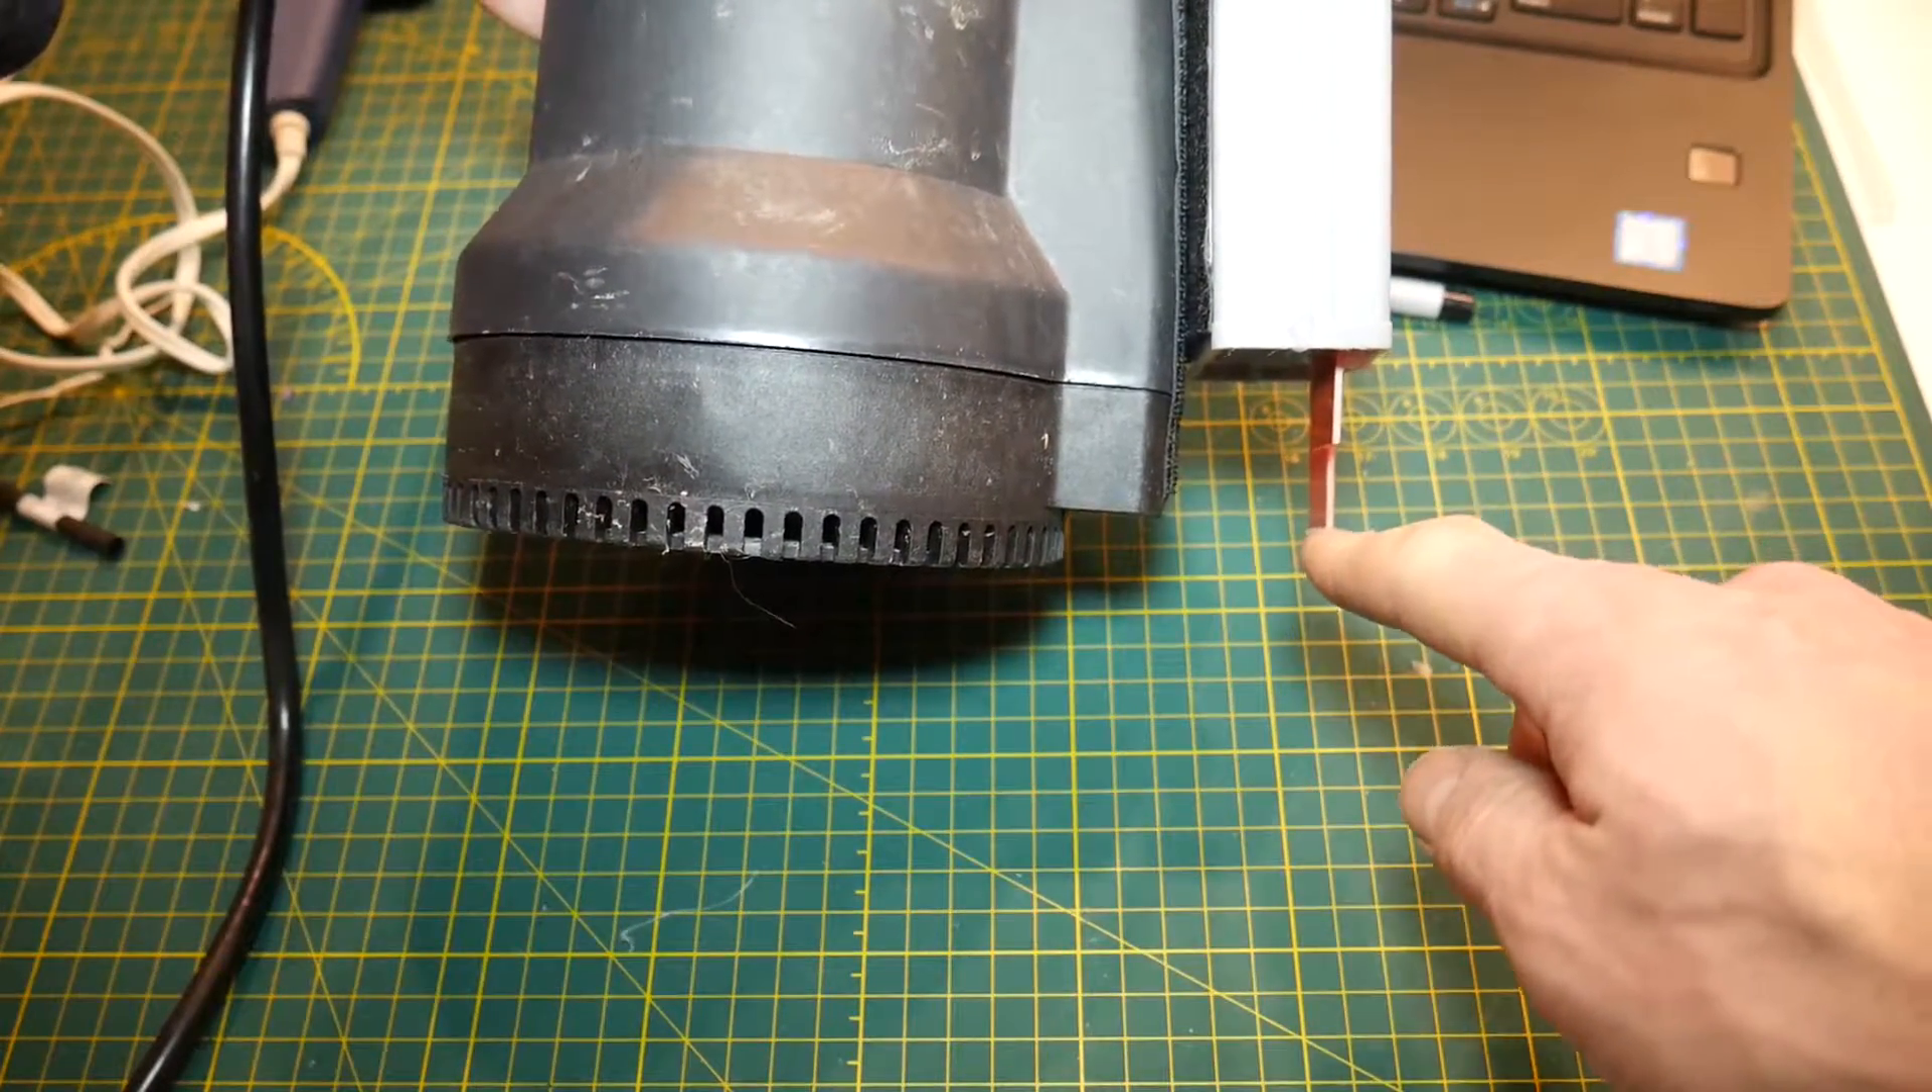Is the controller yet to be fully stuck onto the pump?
No.